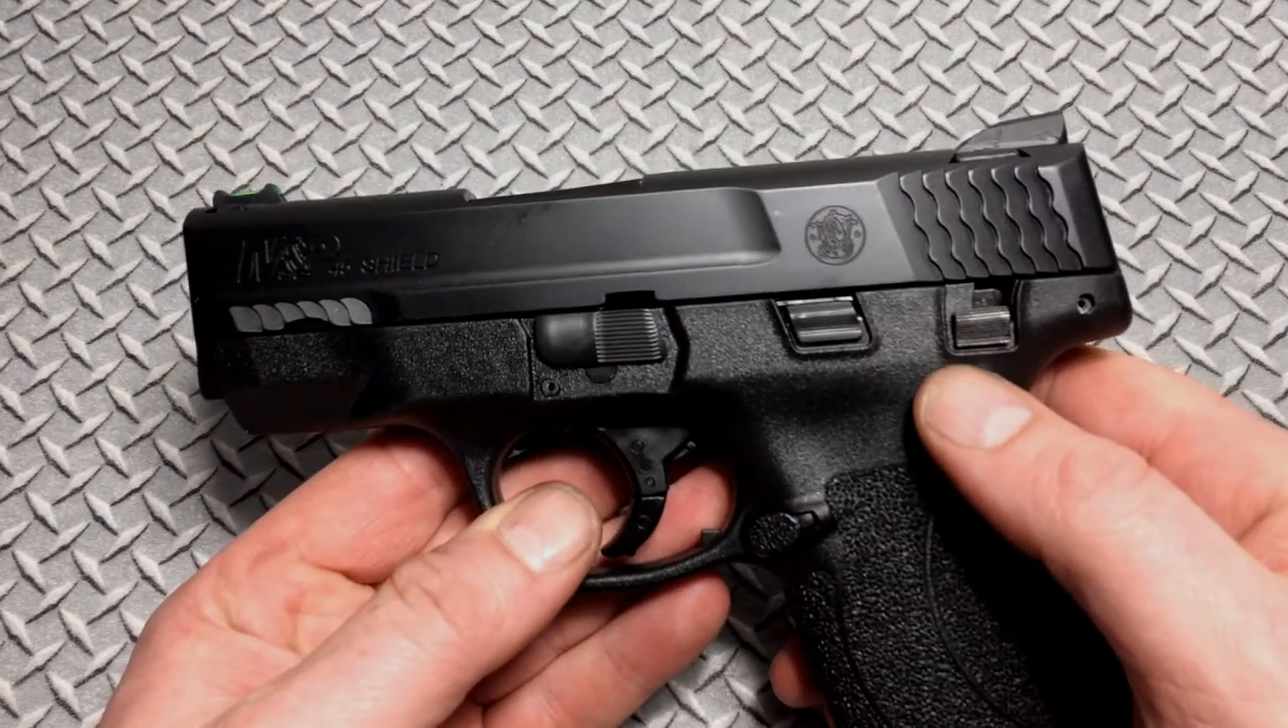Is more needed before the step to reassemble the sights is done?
No.